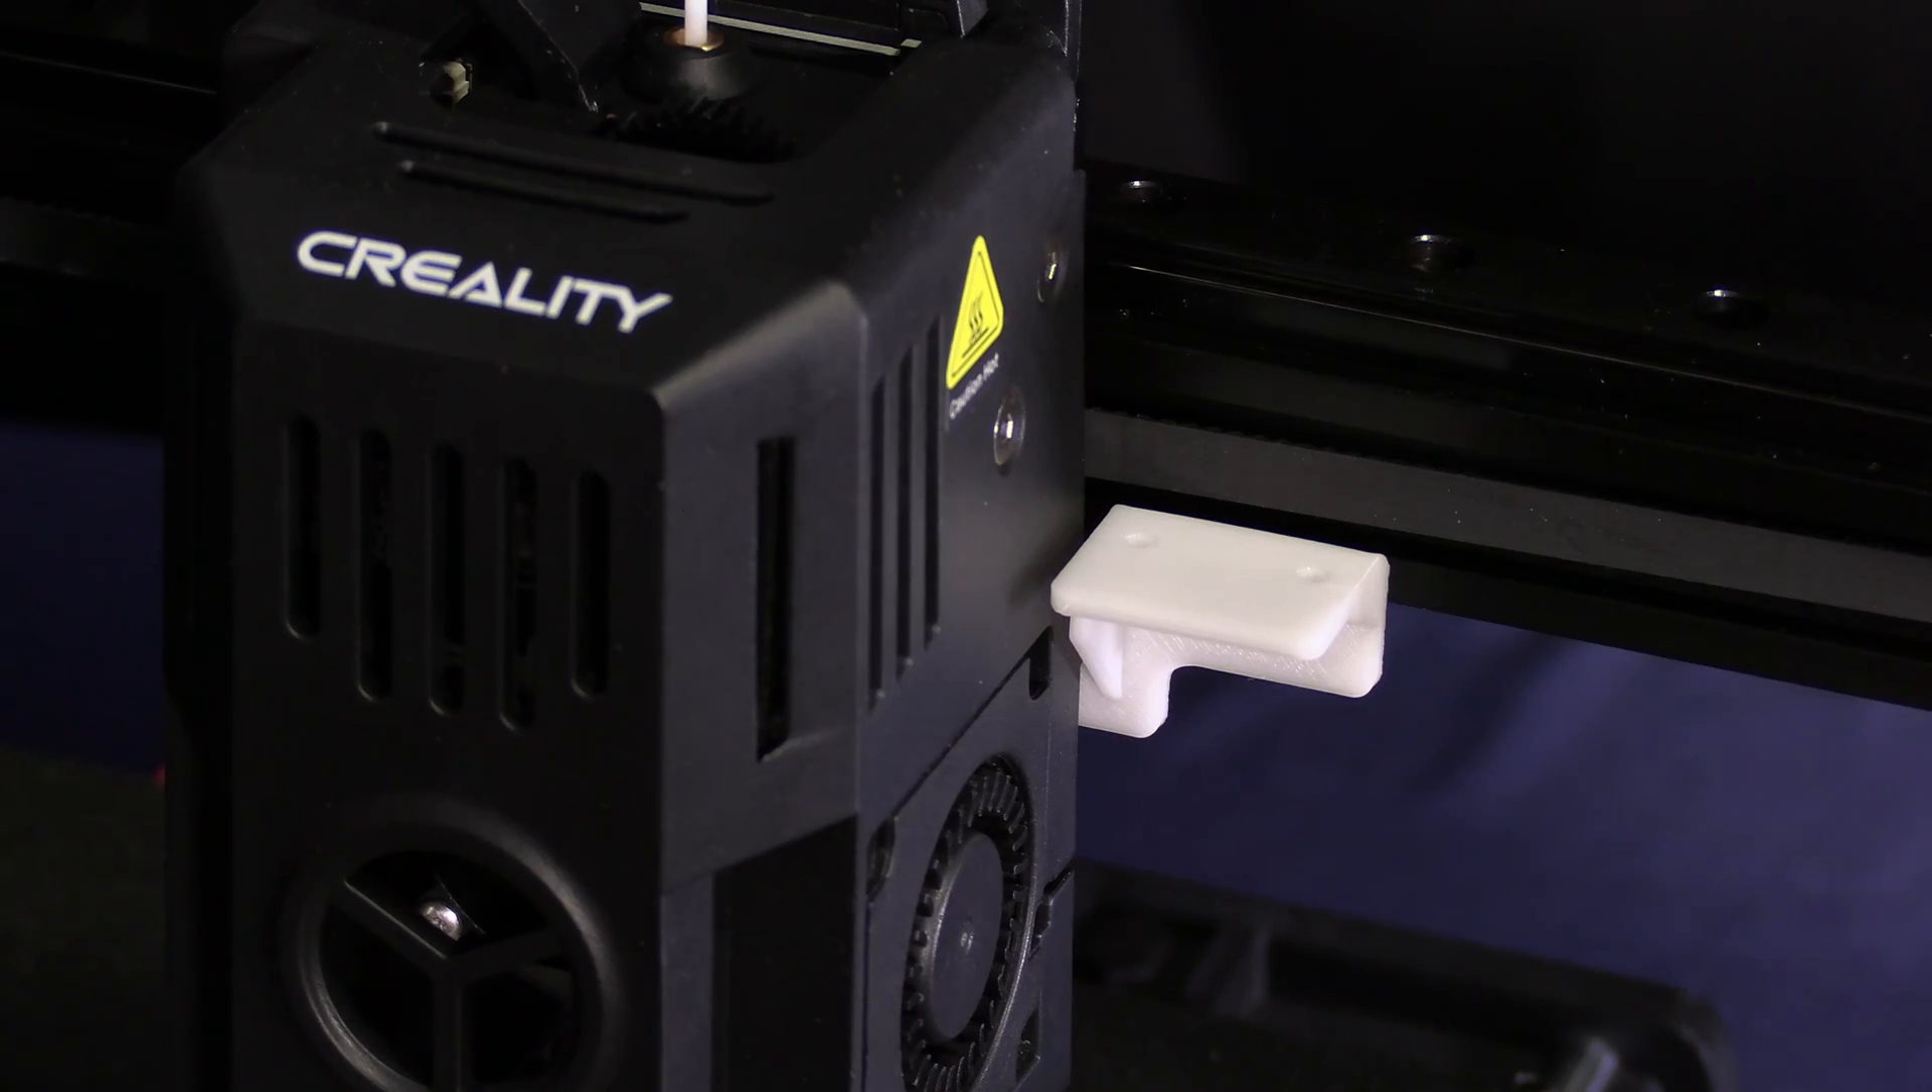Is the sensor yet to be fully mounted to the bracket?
Yes.